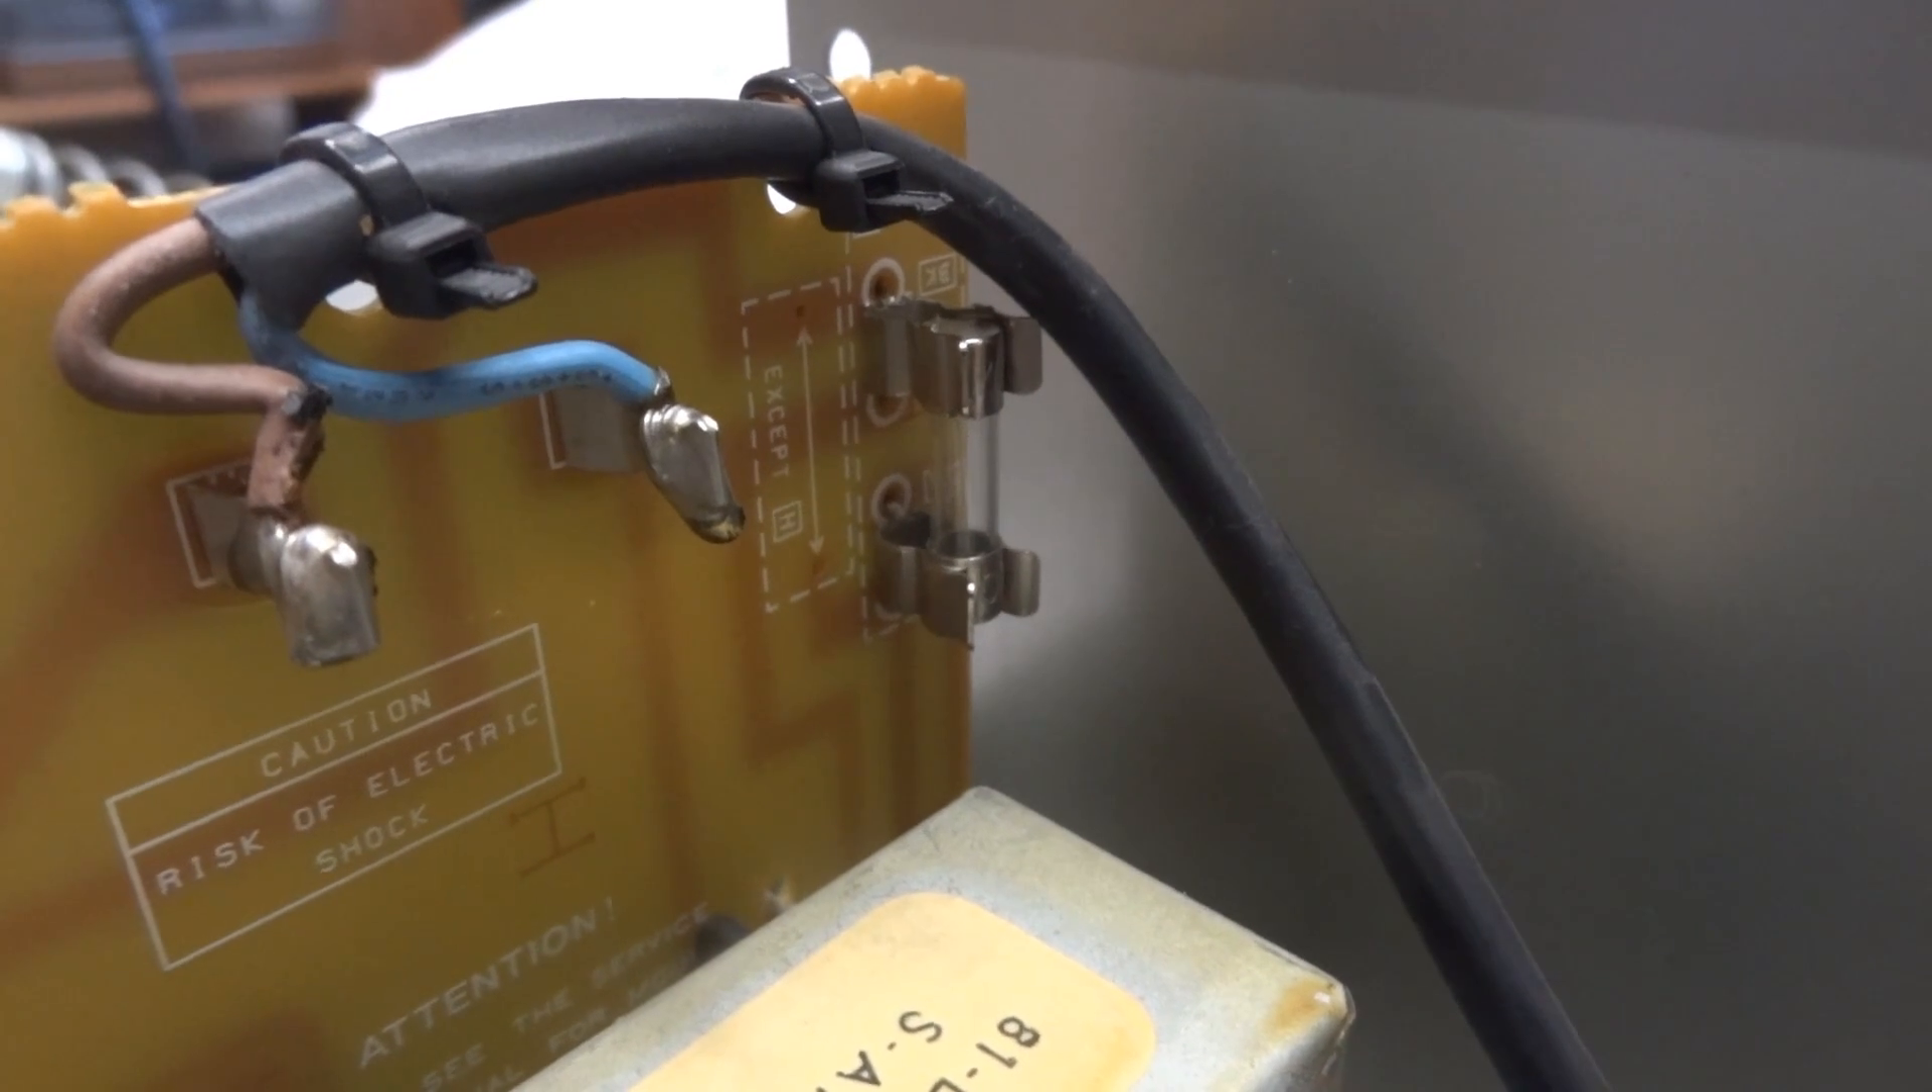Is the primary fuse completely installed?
Yes.